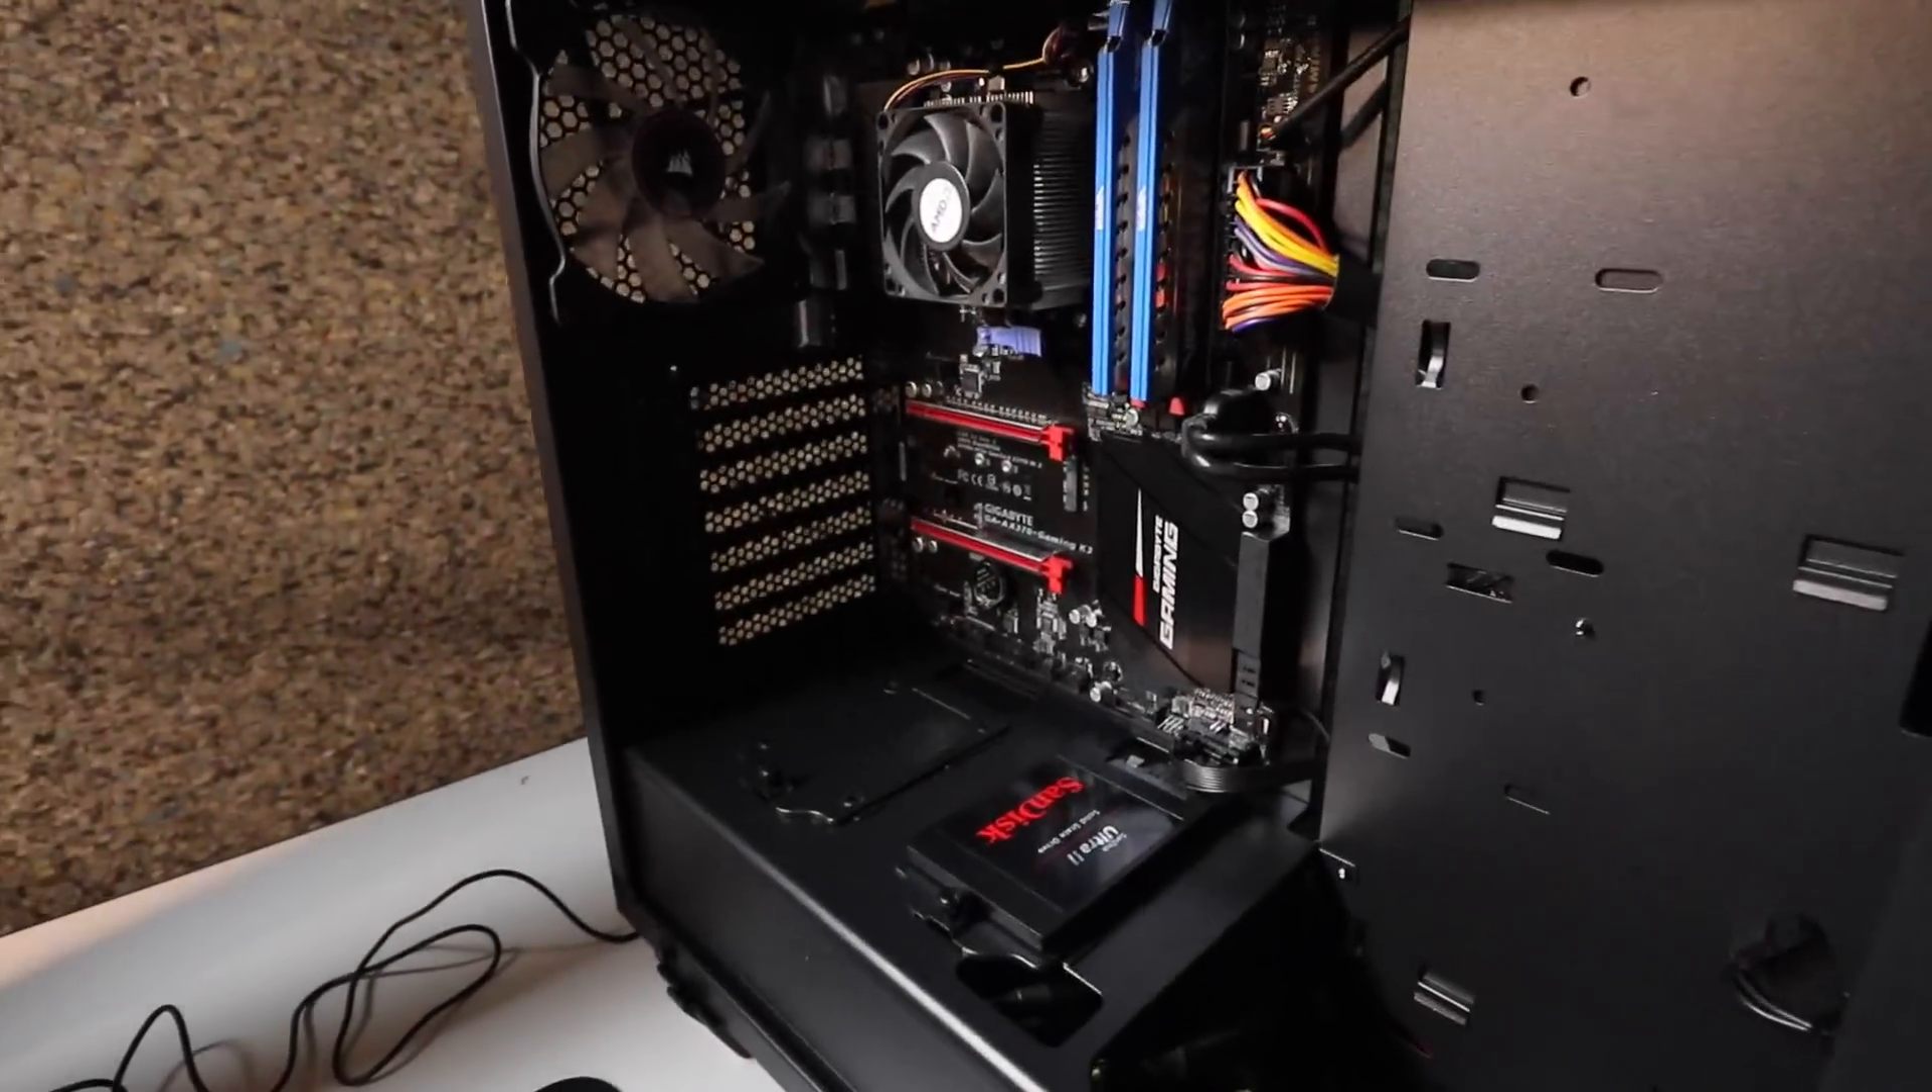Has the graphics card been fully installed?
No.